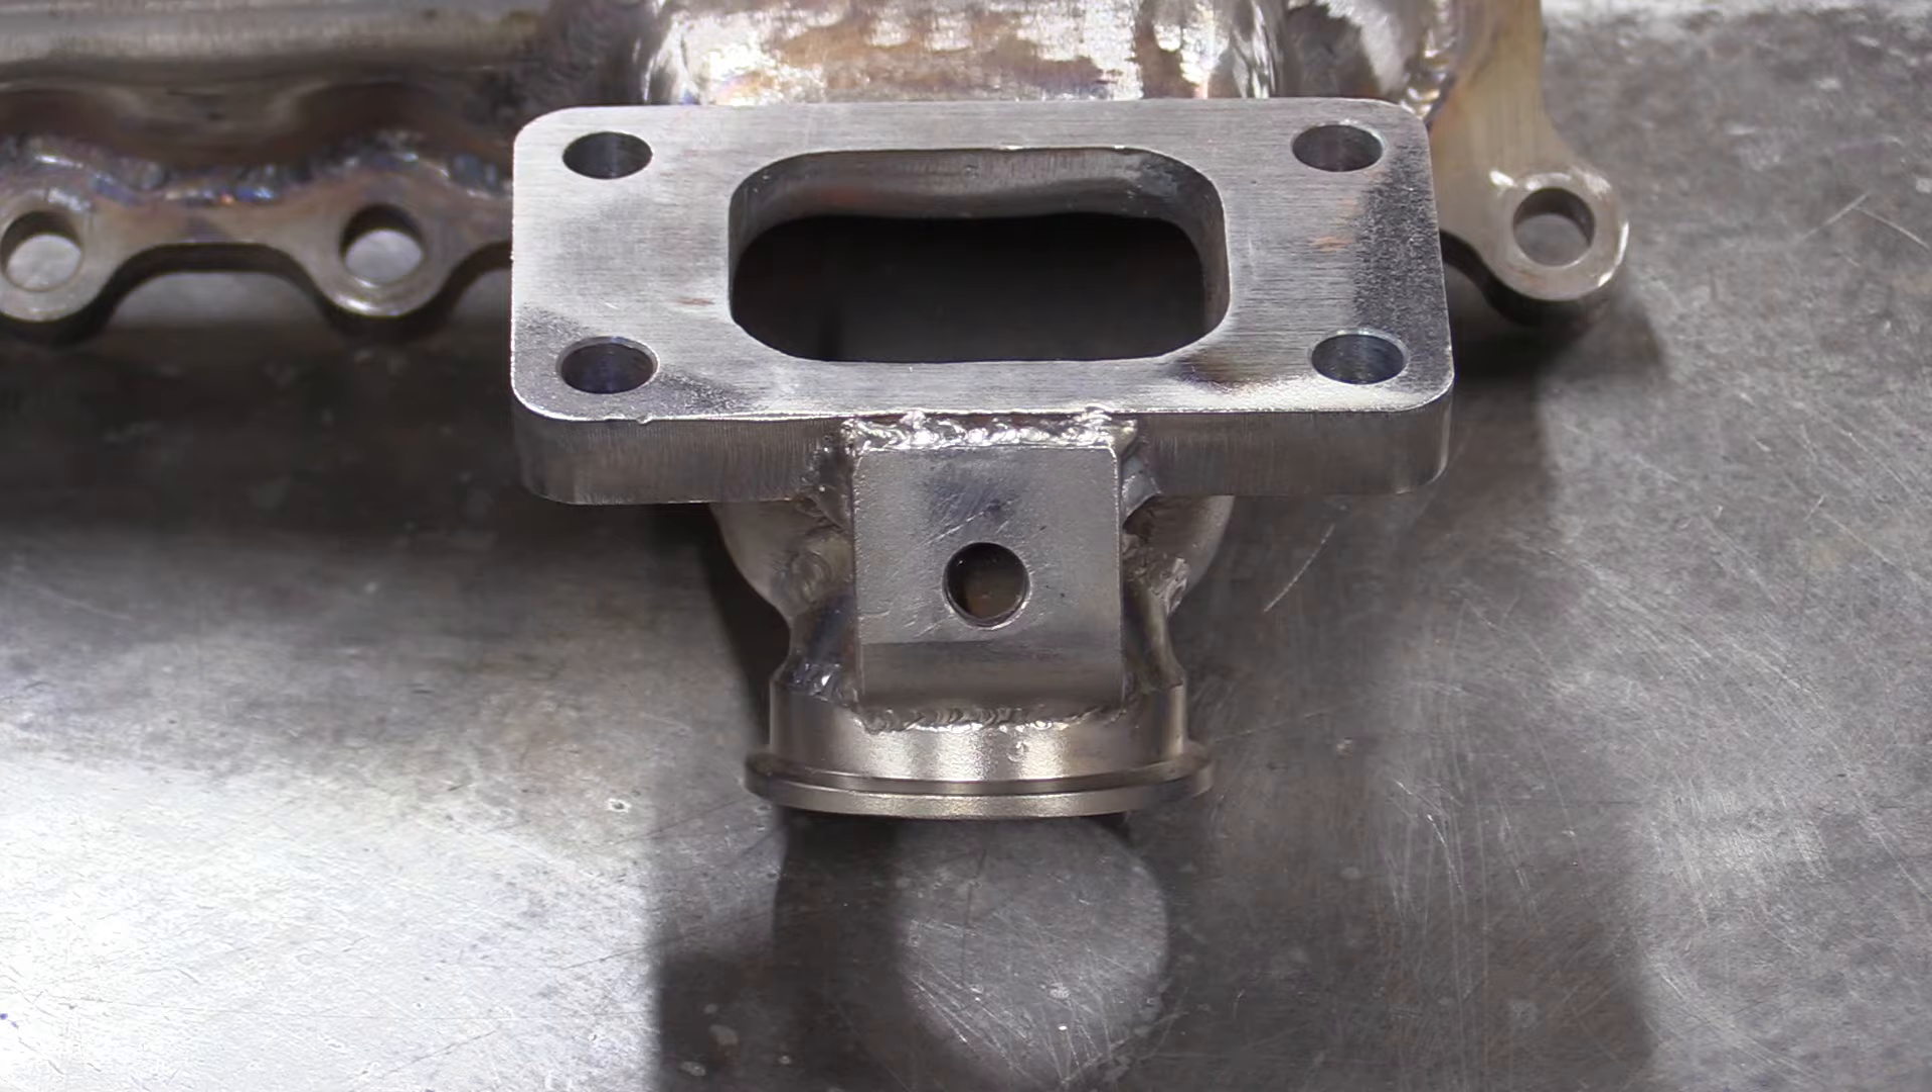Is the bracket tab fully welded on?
Yes.